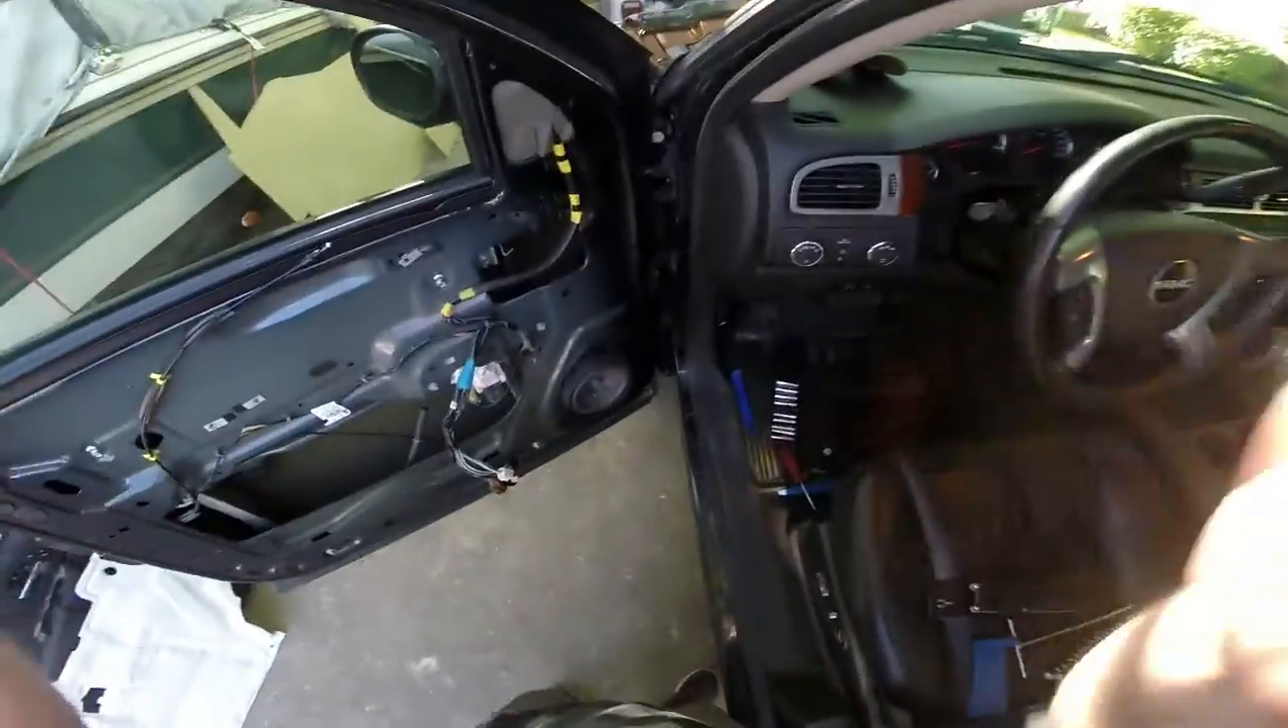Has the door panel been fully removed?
Yes.